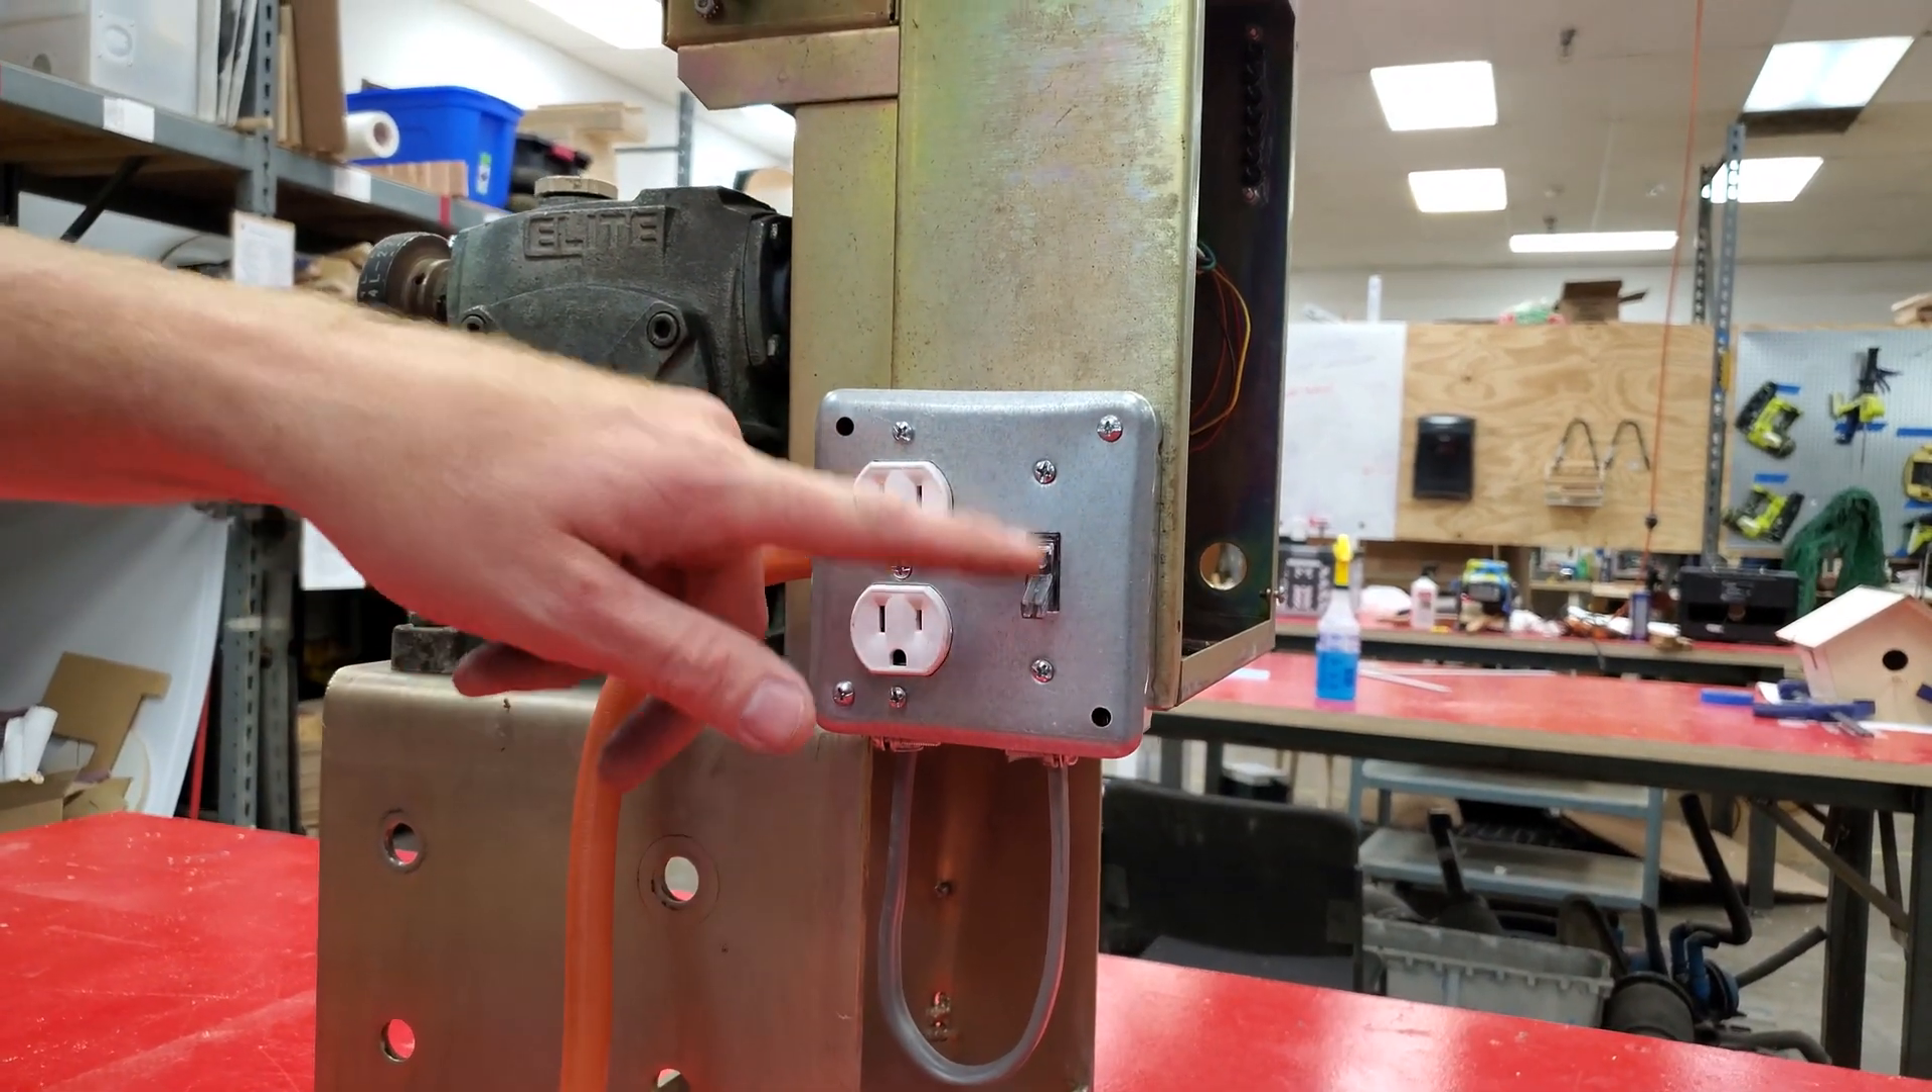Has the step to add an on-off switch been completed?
Yes.